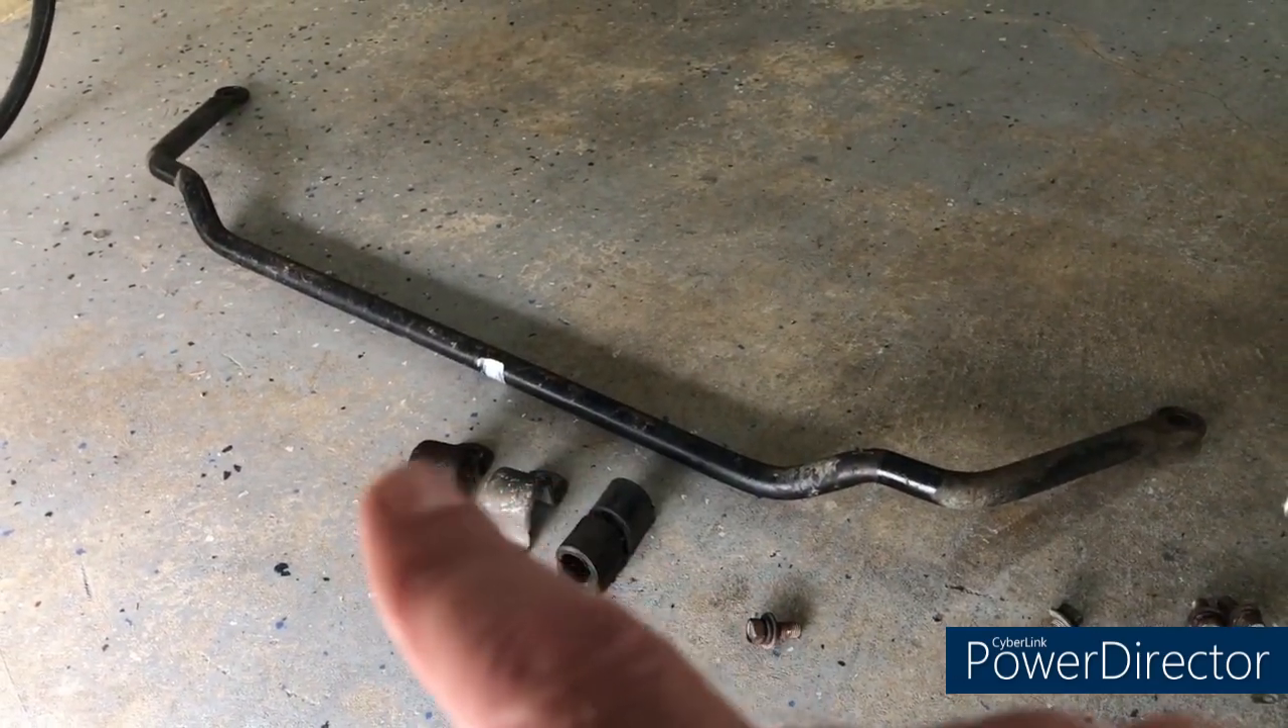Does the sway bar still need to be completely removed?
No.